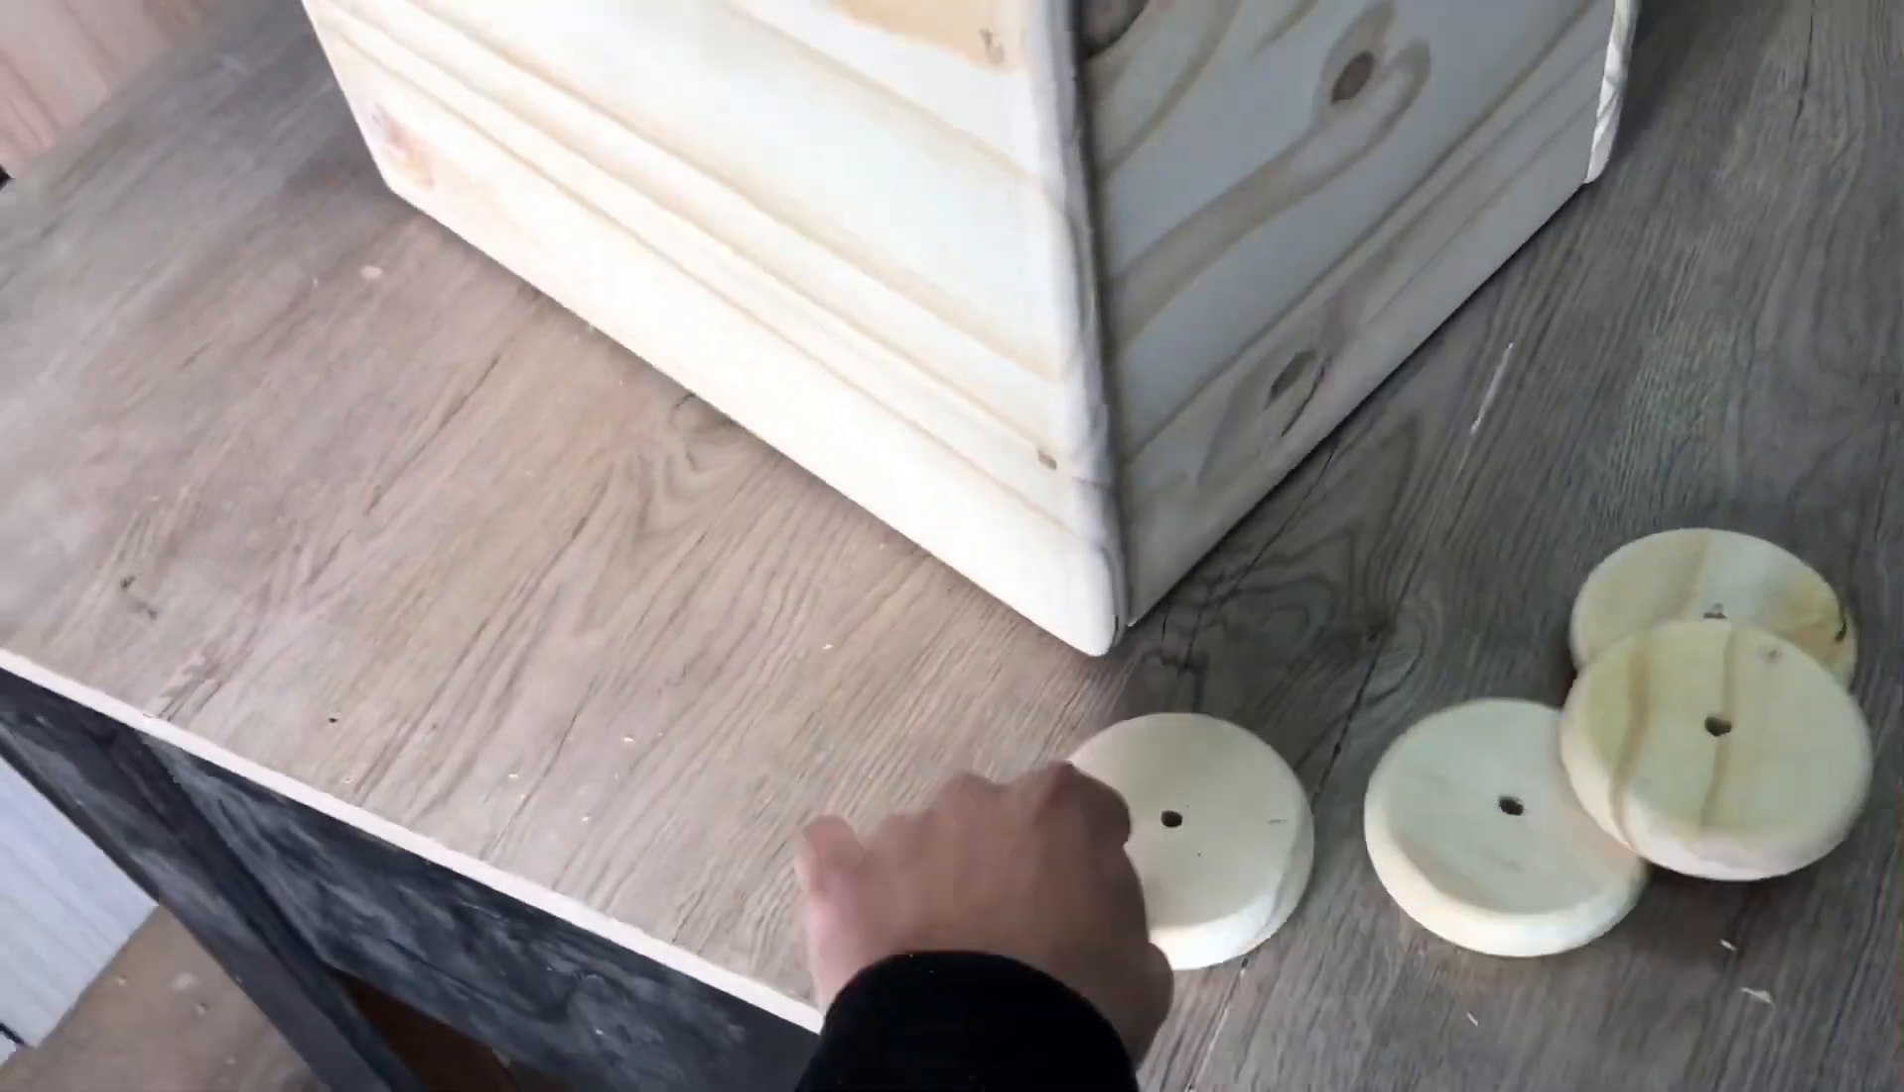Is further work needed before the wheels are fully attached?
Yes.